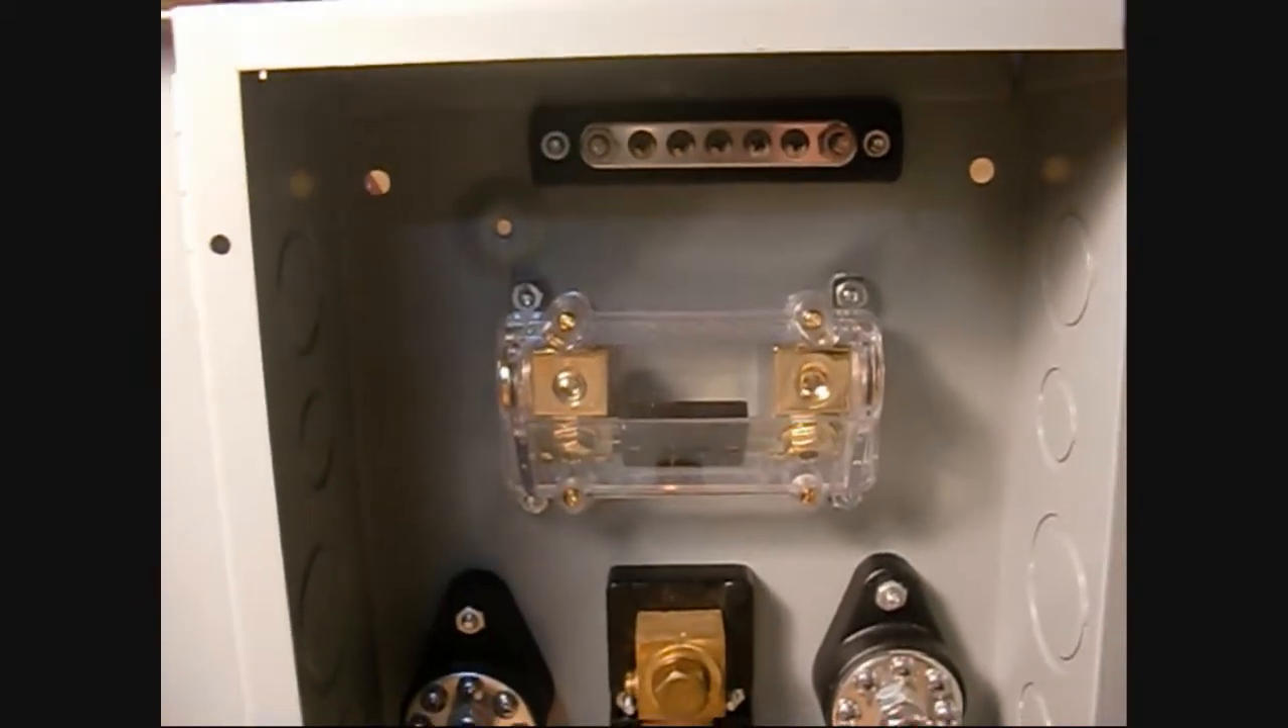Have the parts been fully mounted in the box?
Yes.